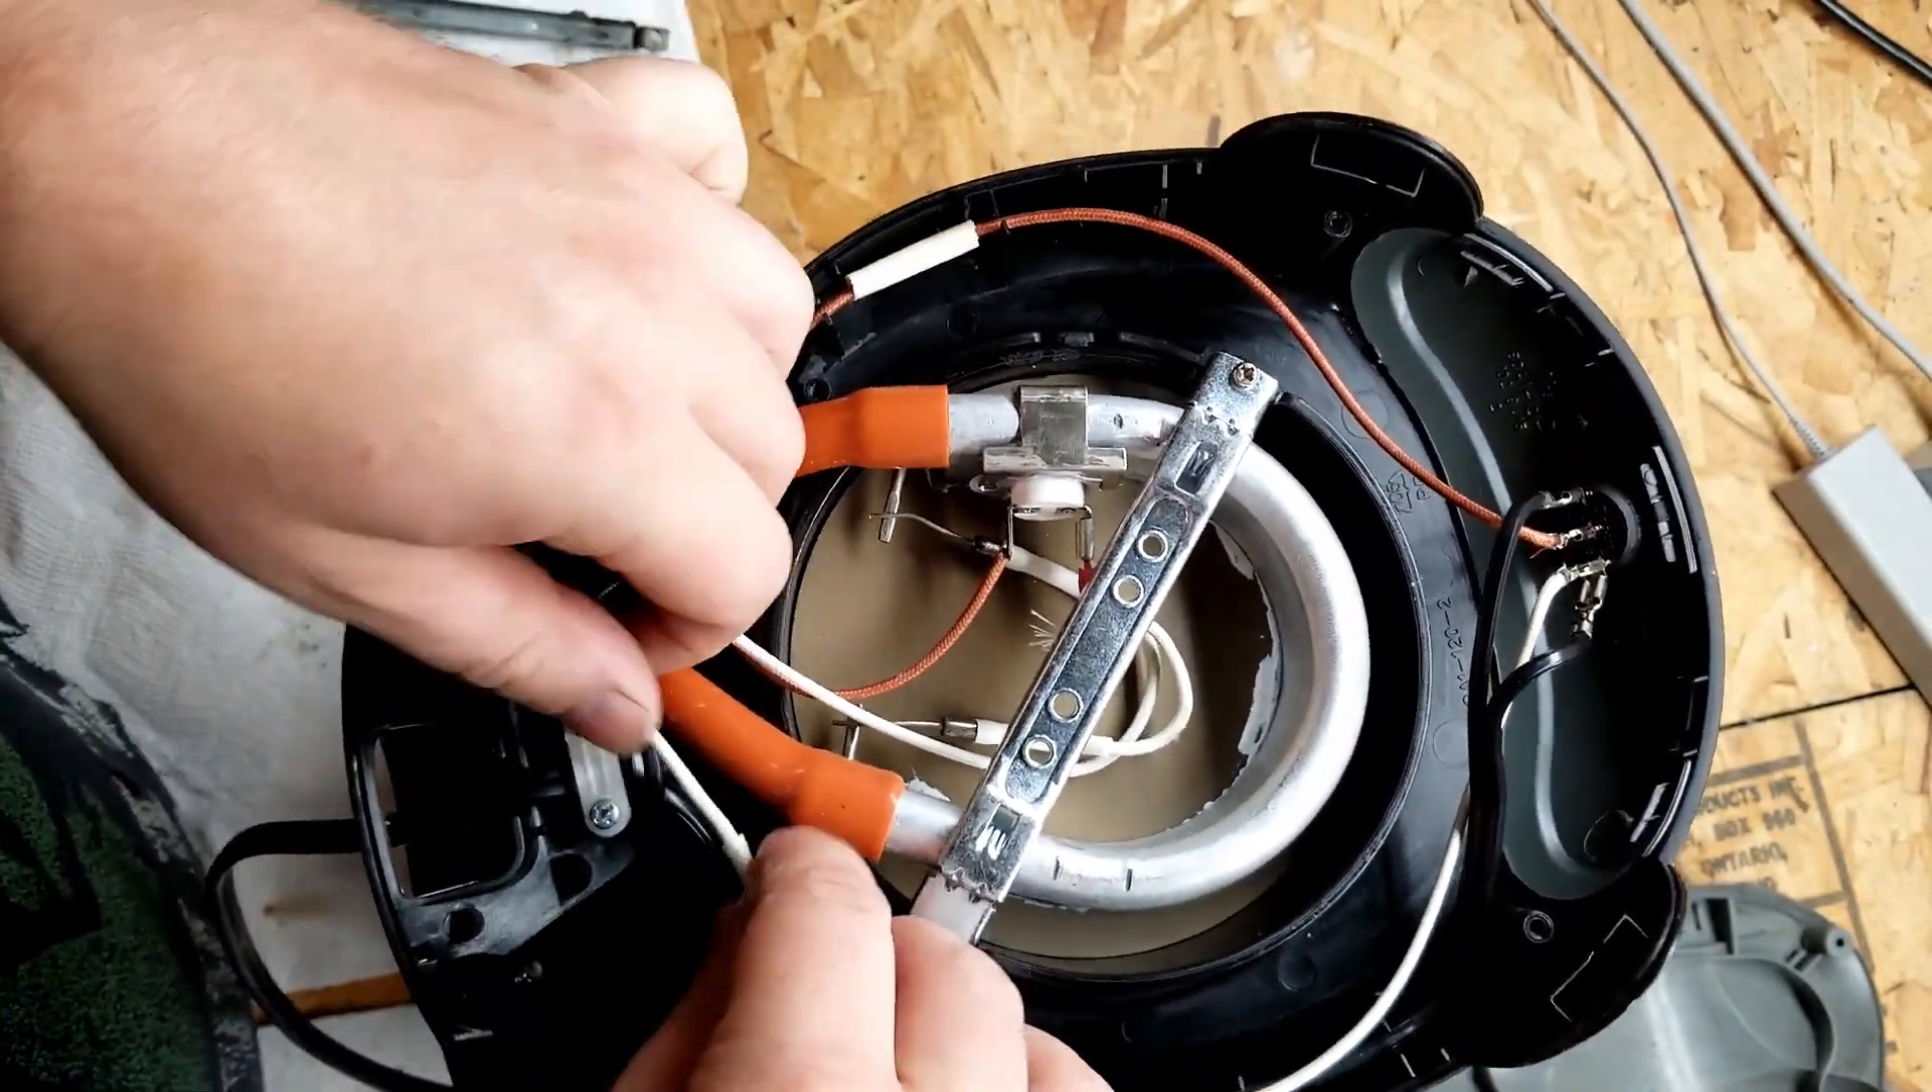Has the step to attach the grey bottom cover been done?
No.